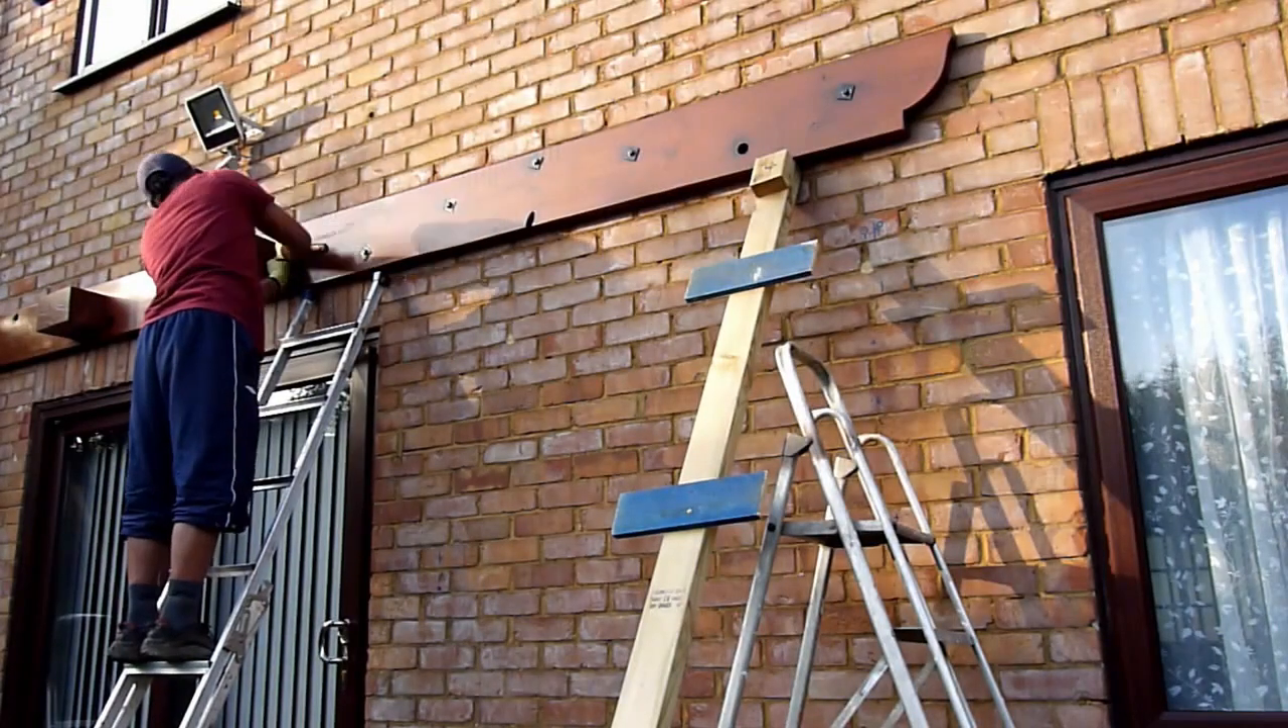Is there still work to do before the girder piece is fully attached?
Yes.